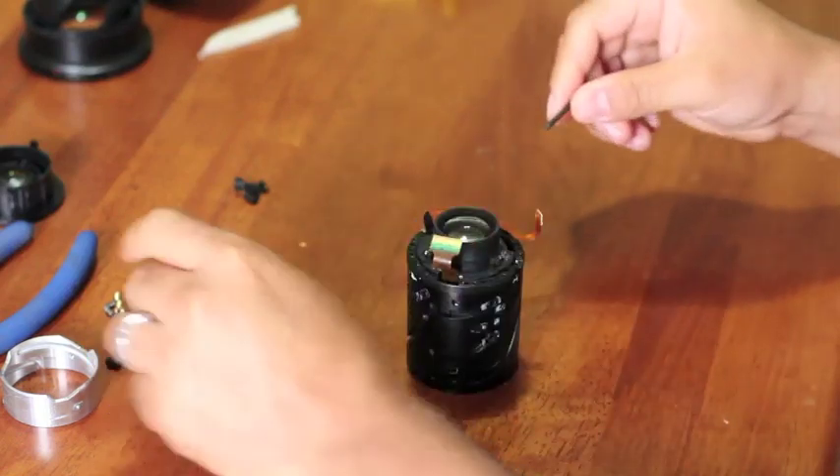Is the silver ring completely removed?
Yes.